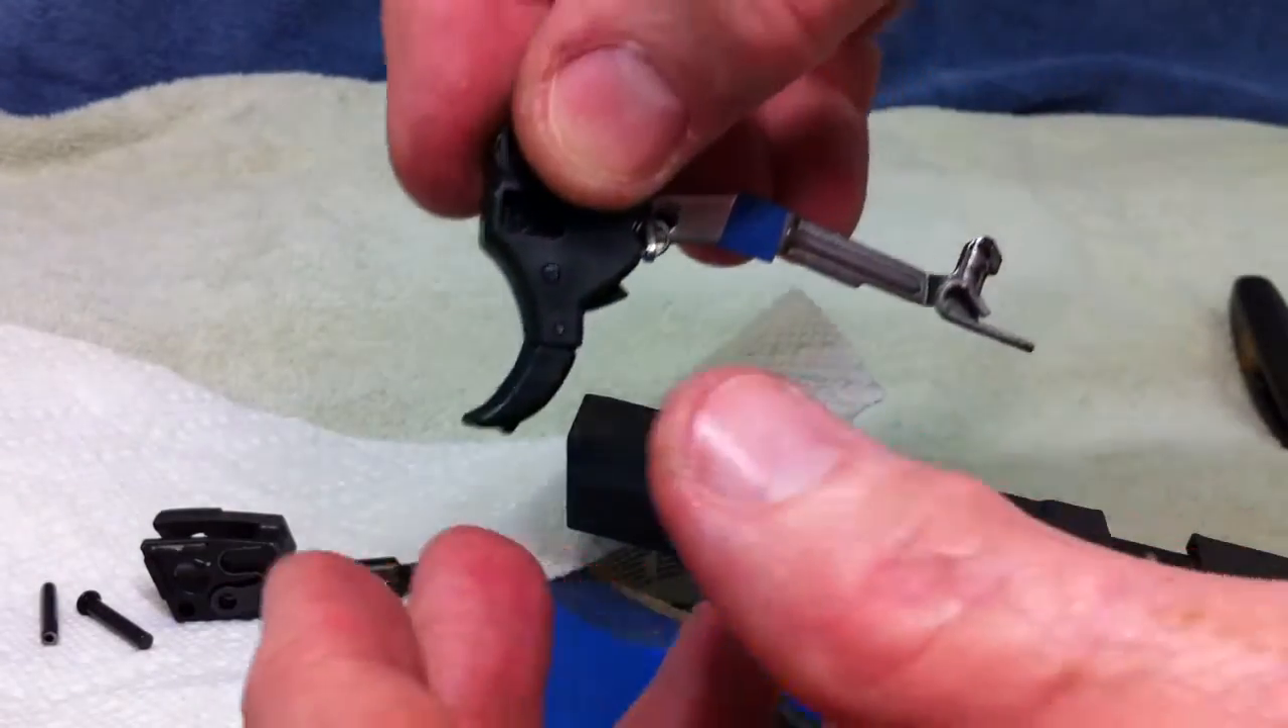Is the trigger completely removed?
Yes.